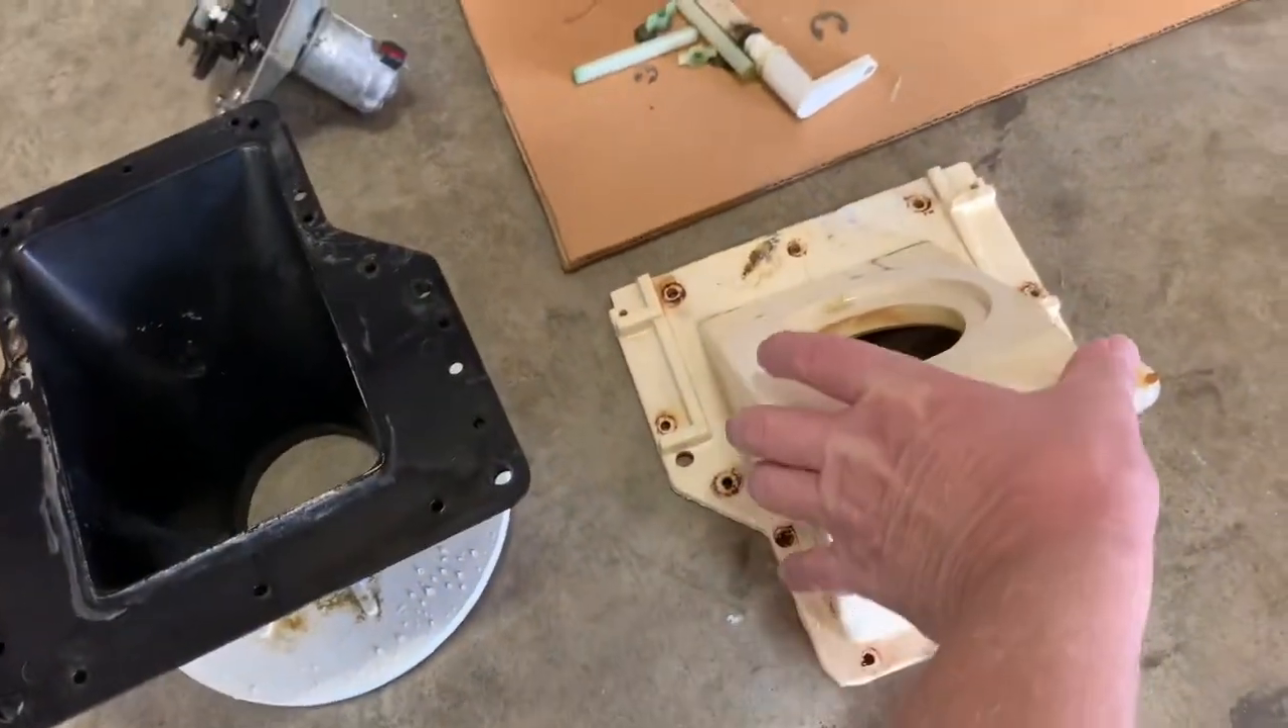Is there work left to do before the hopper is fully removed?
No.